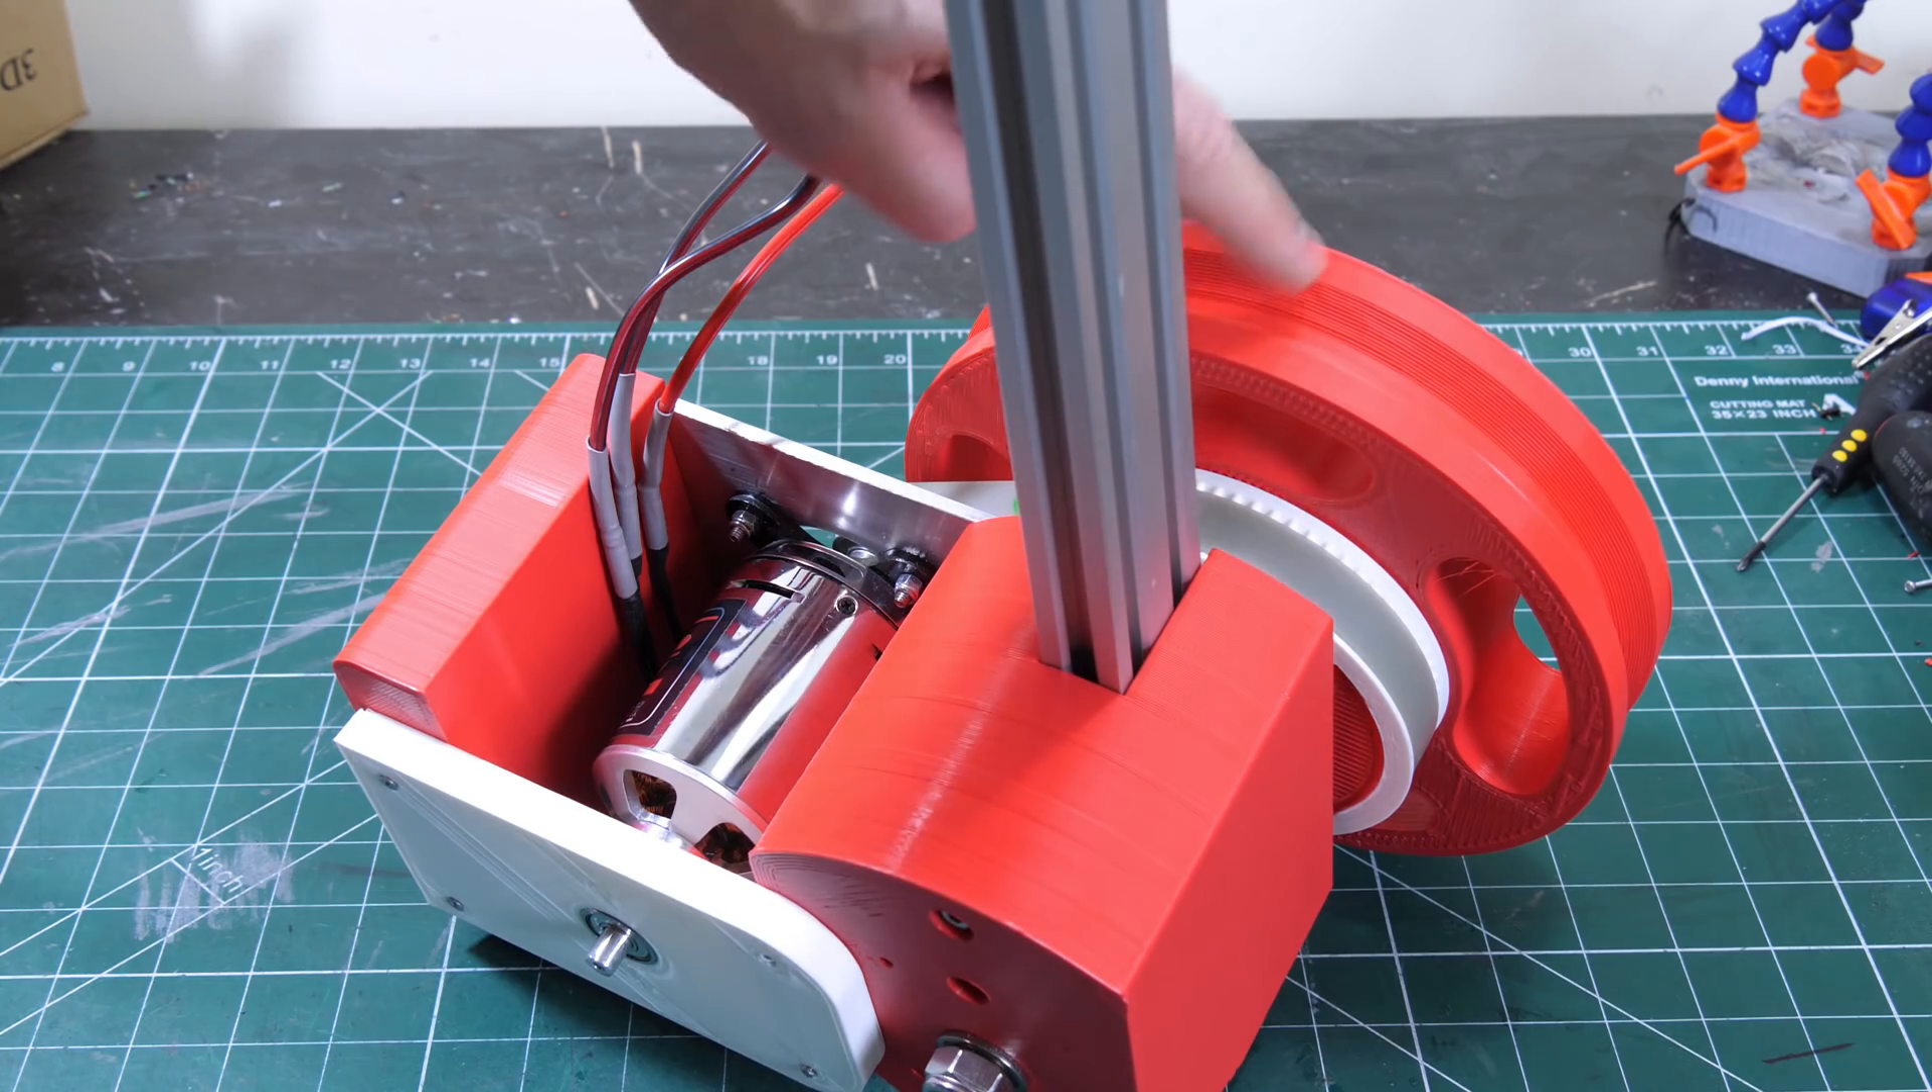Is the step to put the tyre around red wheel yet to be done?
Yes.